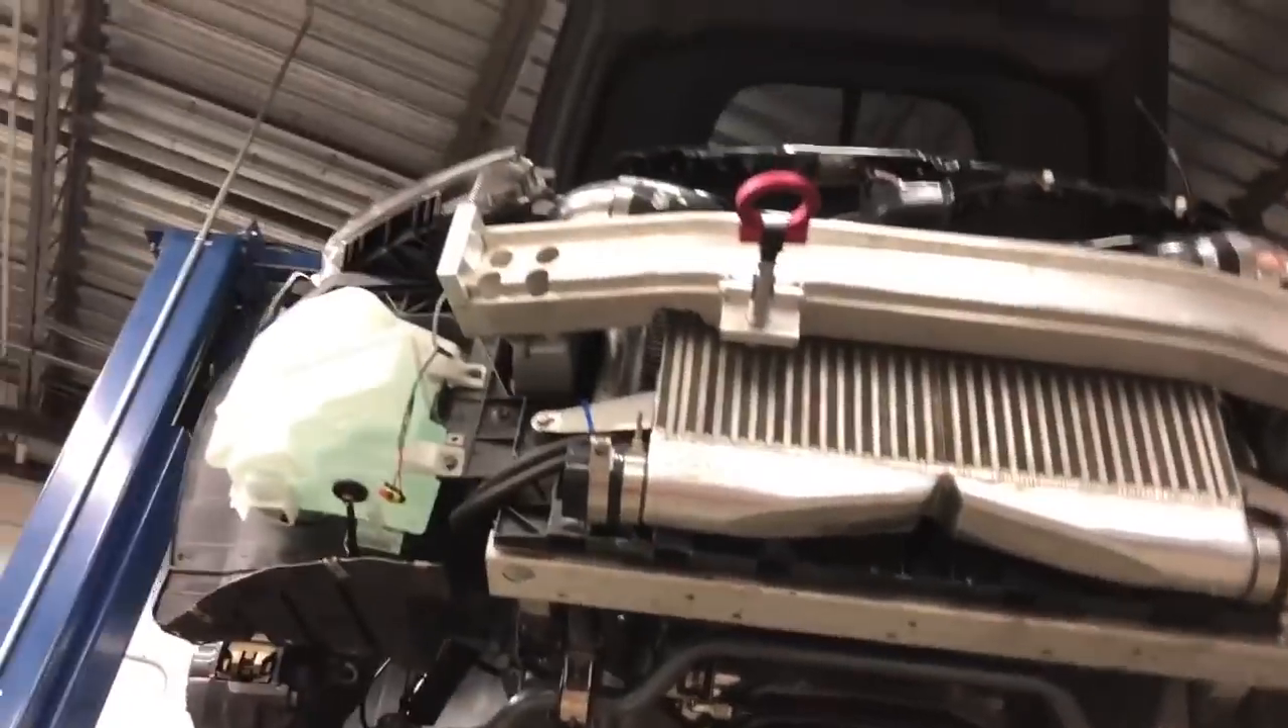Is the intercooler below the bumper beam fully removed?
No.